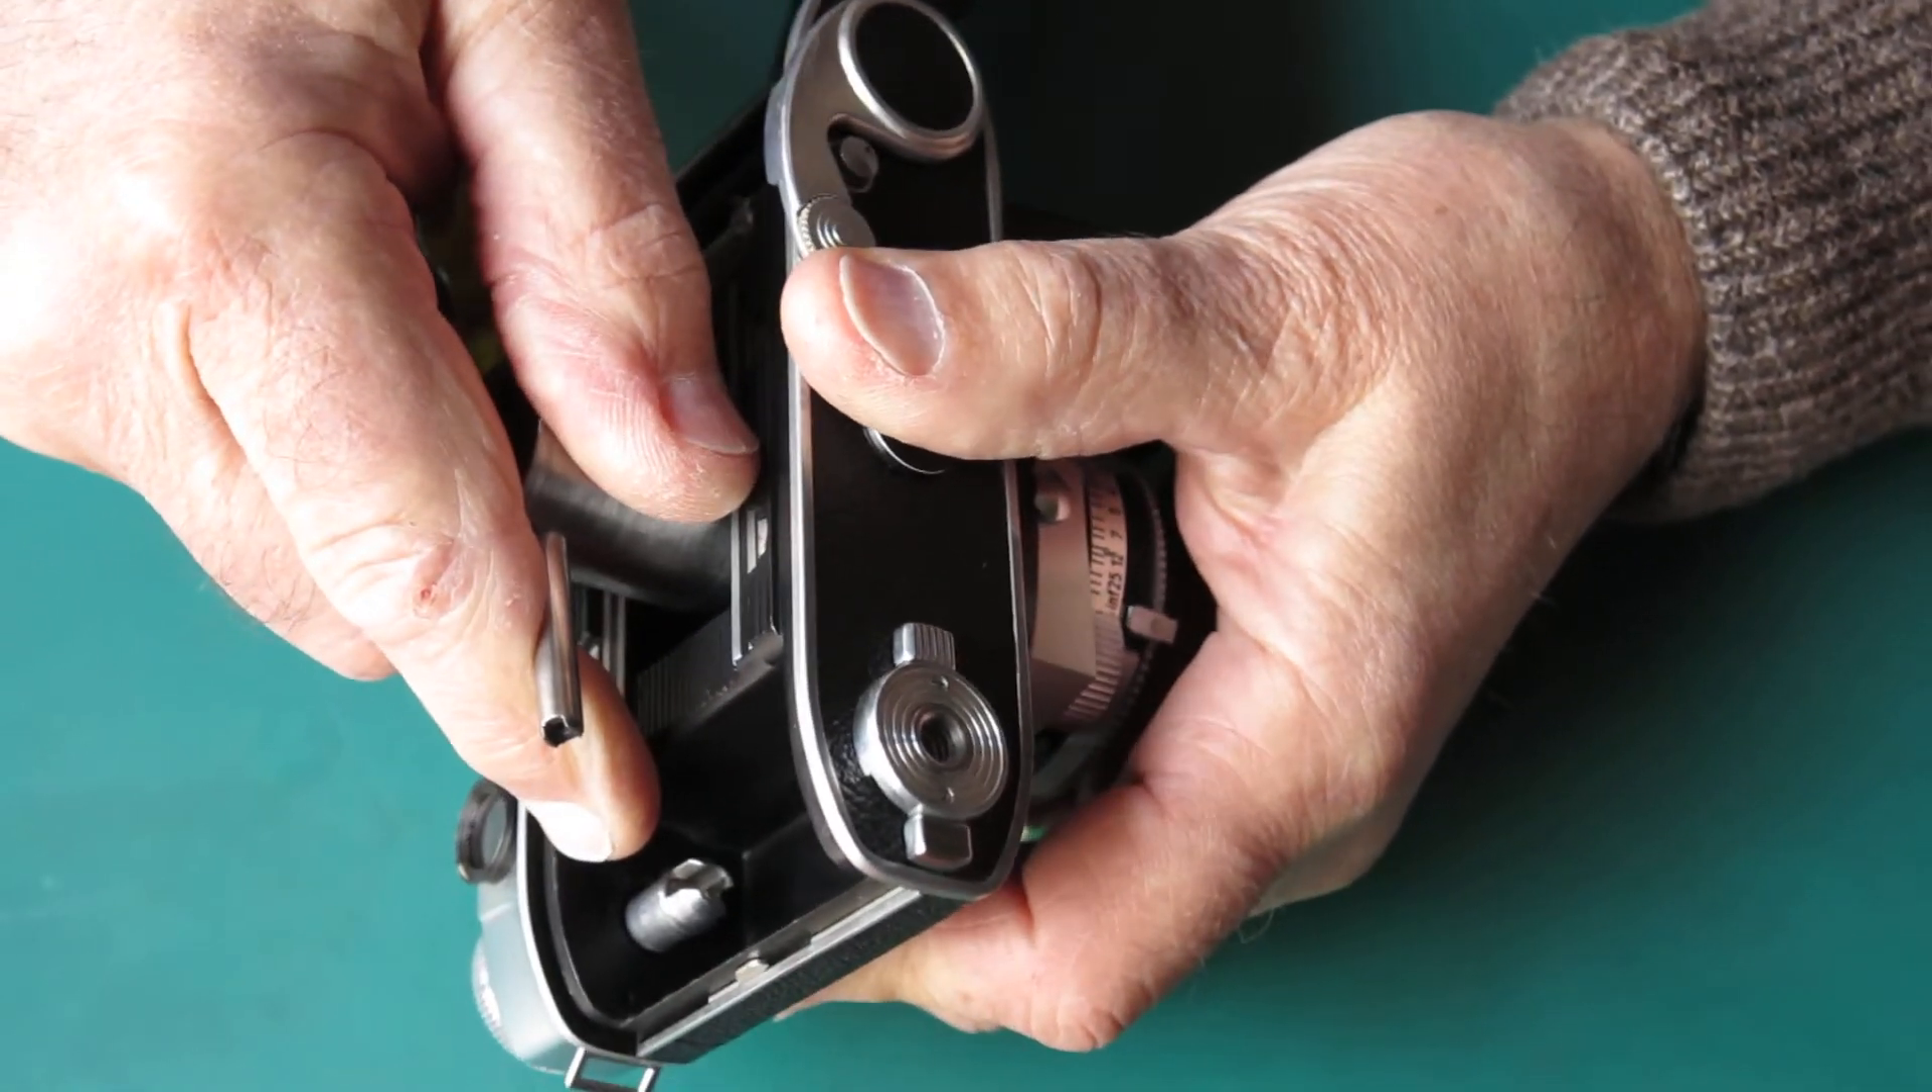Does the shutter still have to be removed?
Yes.